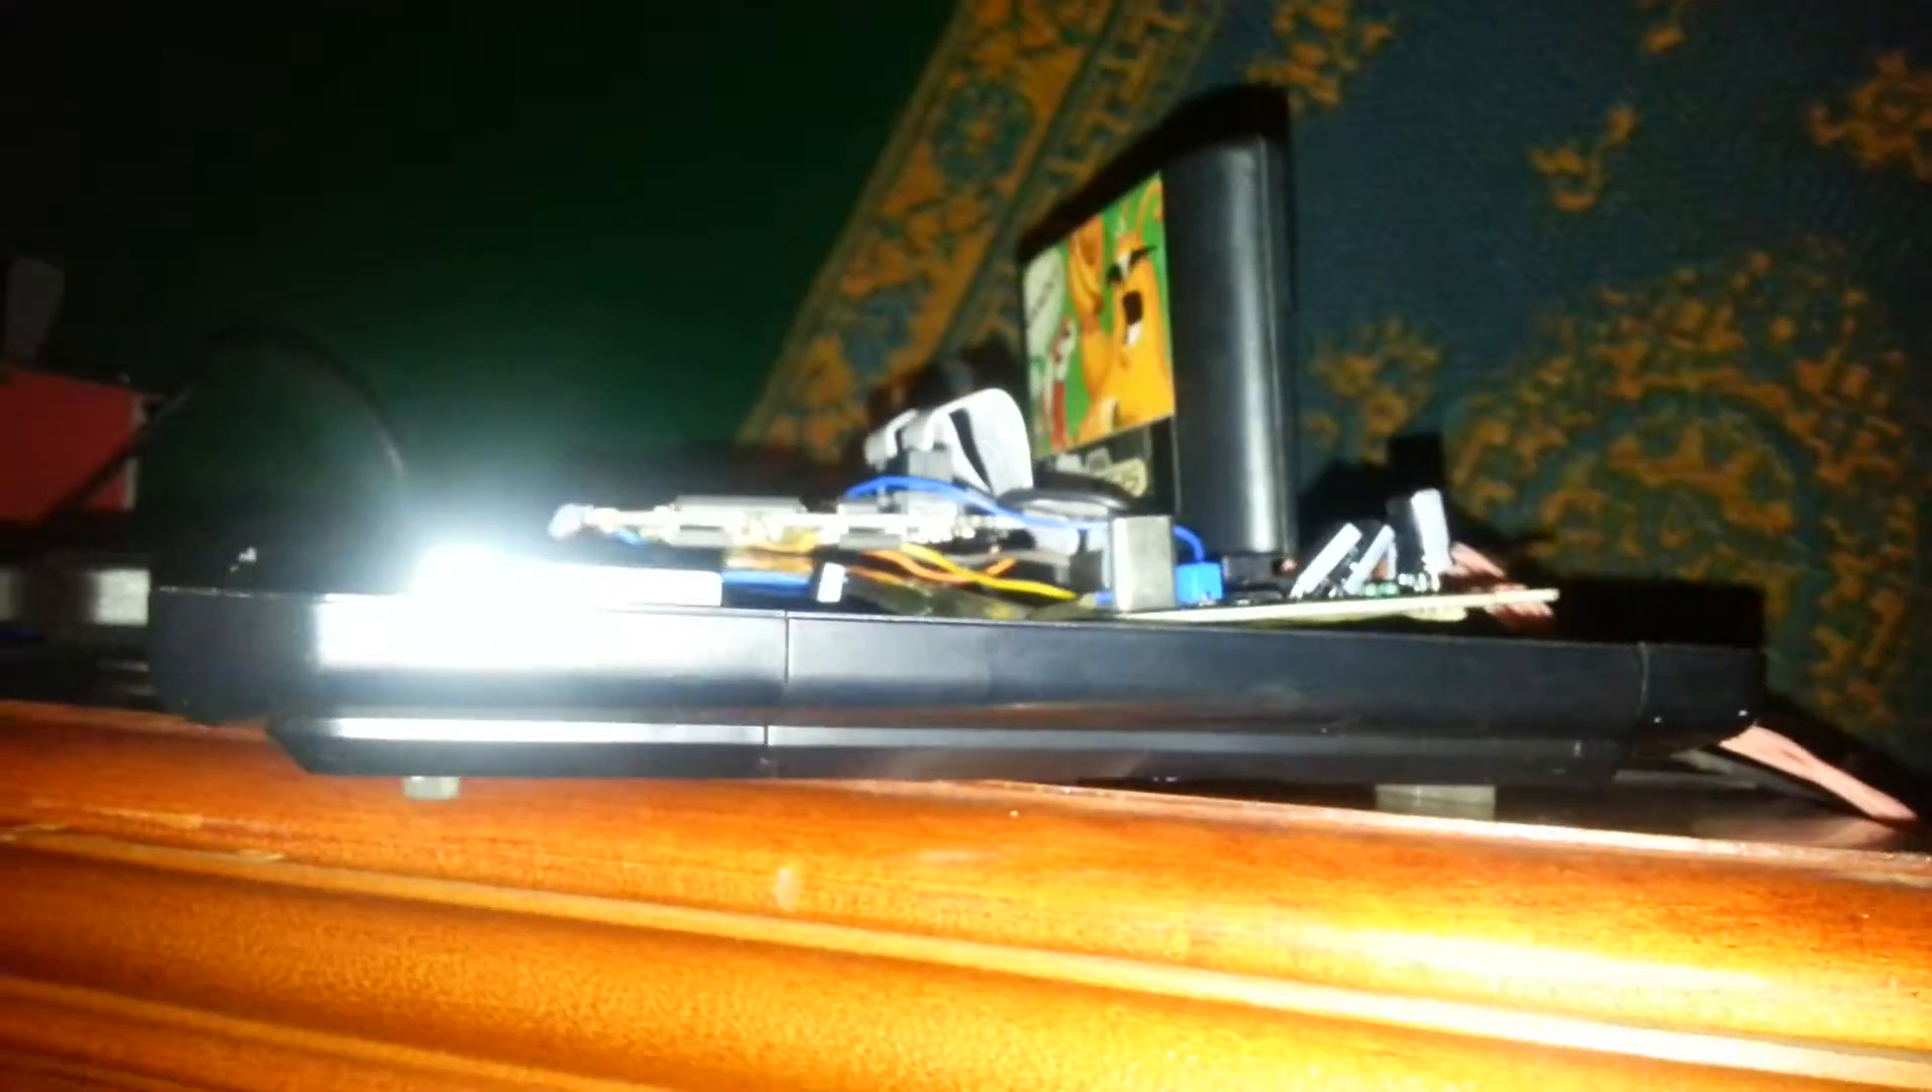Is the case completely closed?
No.